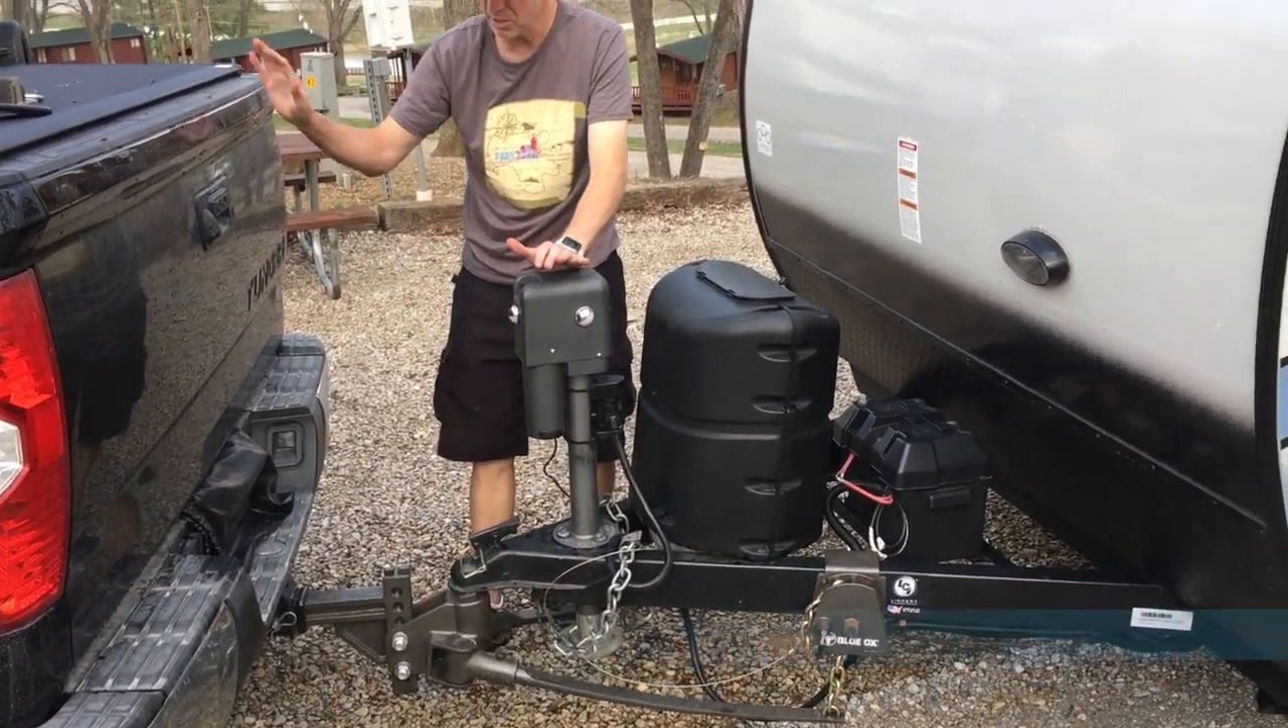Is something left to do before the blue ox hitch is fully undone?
Yes.